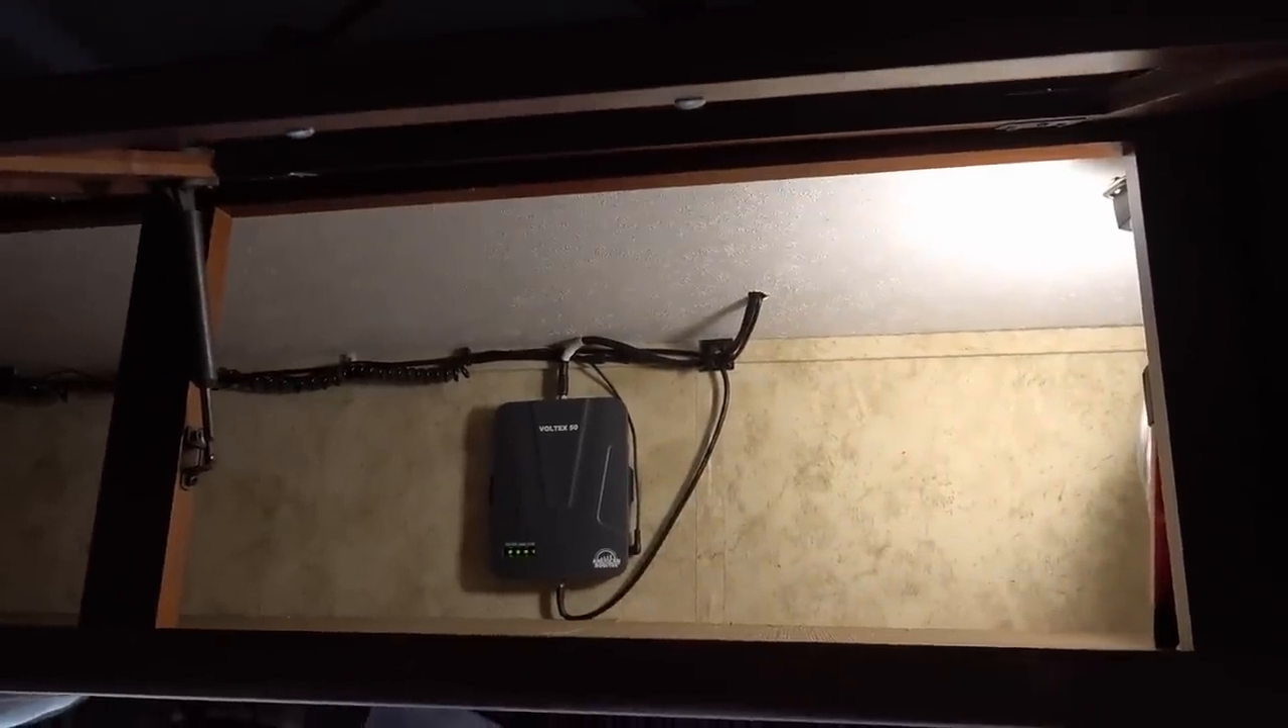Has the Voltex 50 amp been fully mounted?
Yes.